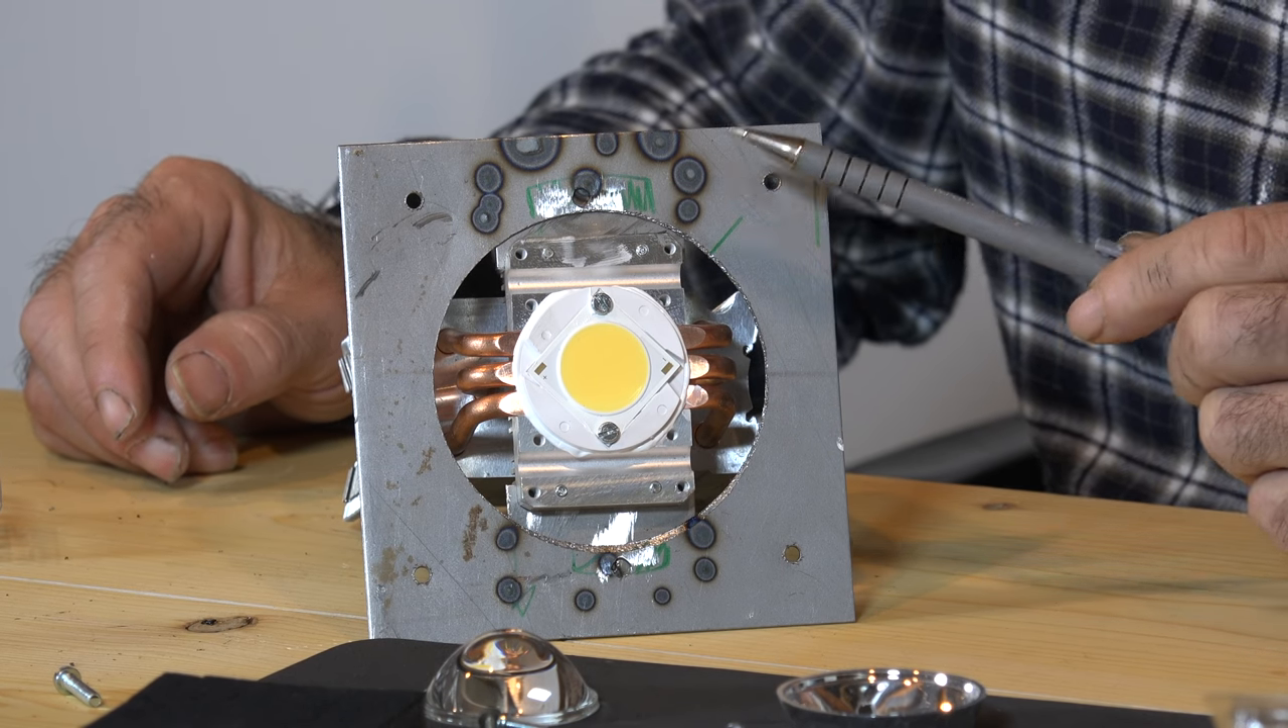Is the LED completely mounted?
Yes.